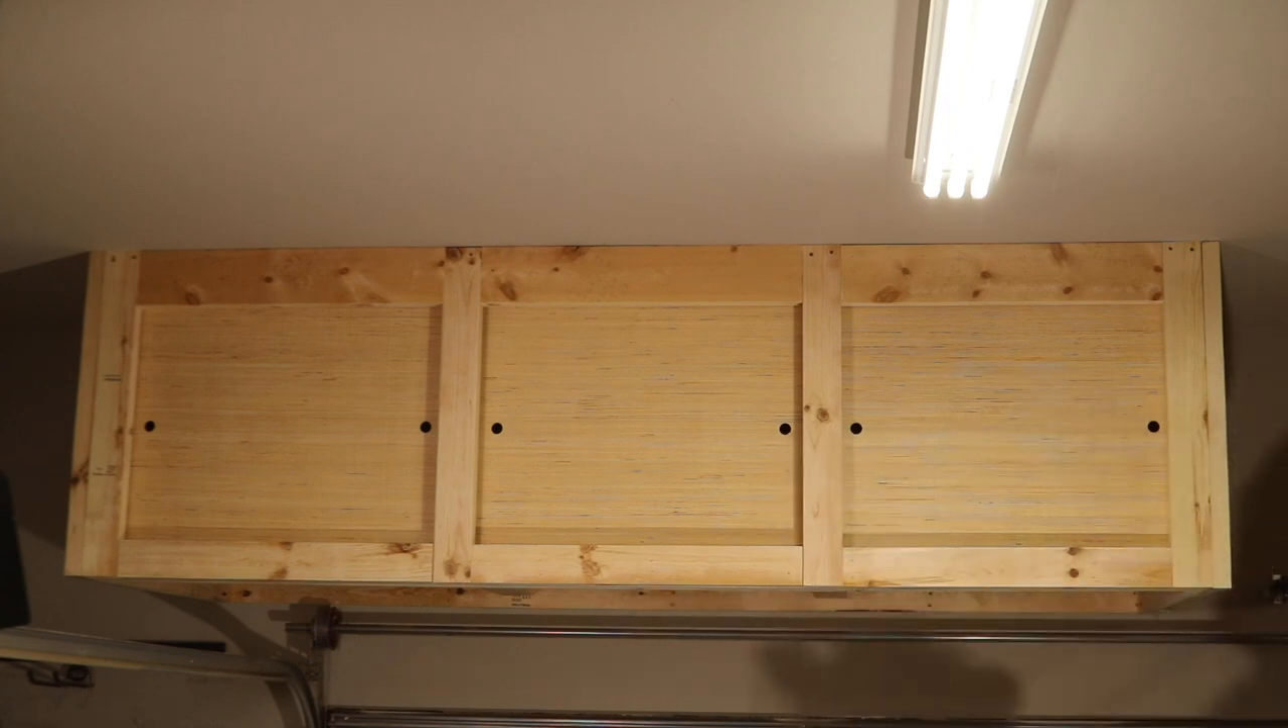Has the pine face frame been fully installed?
Yes.